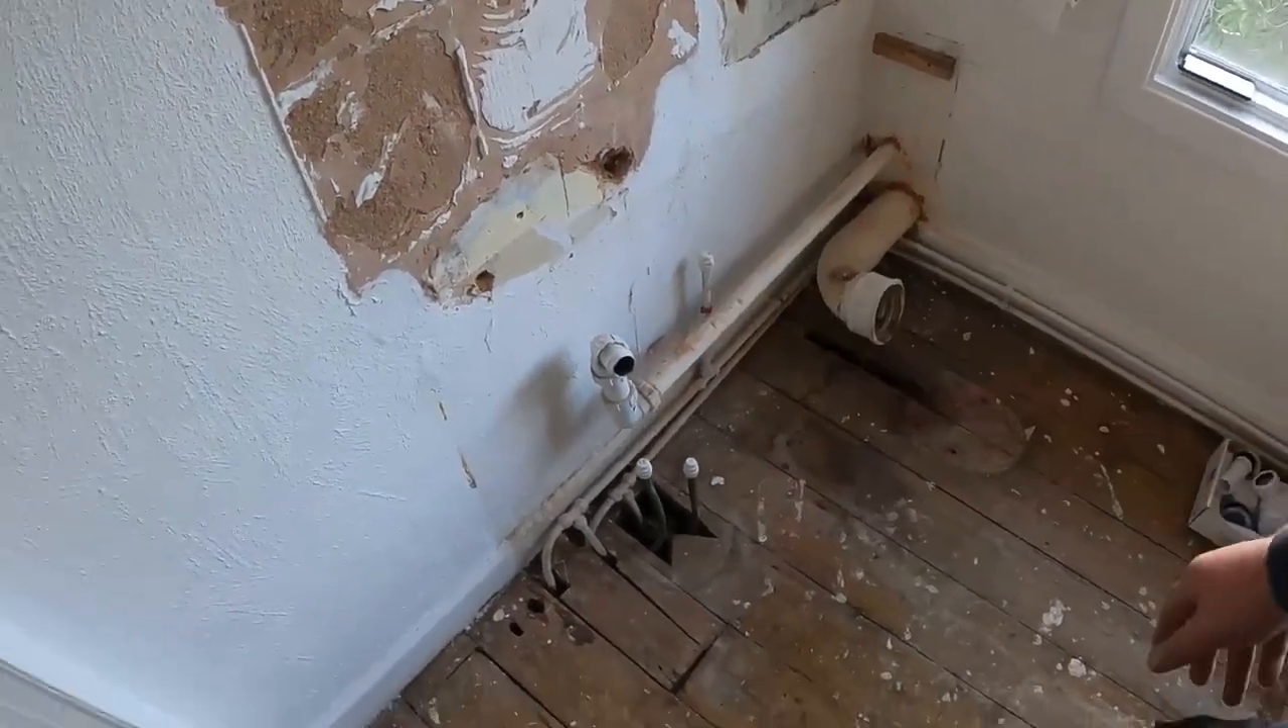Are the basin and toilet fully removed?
Yes.